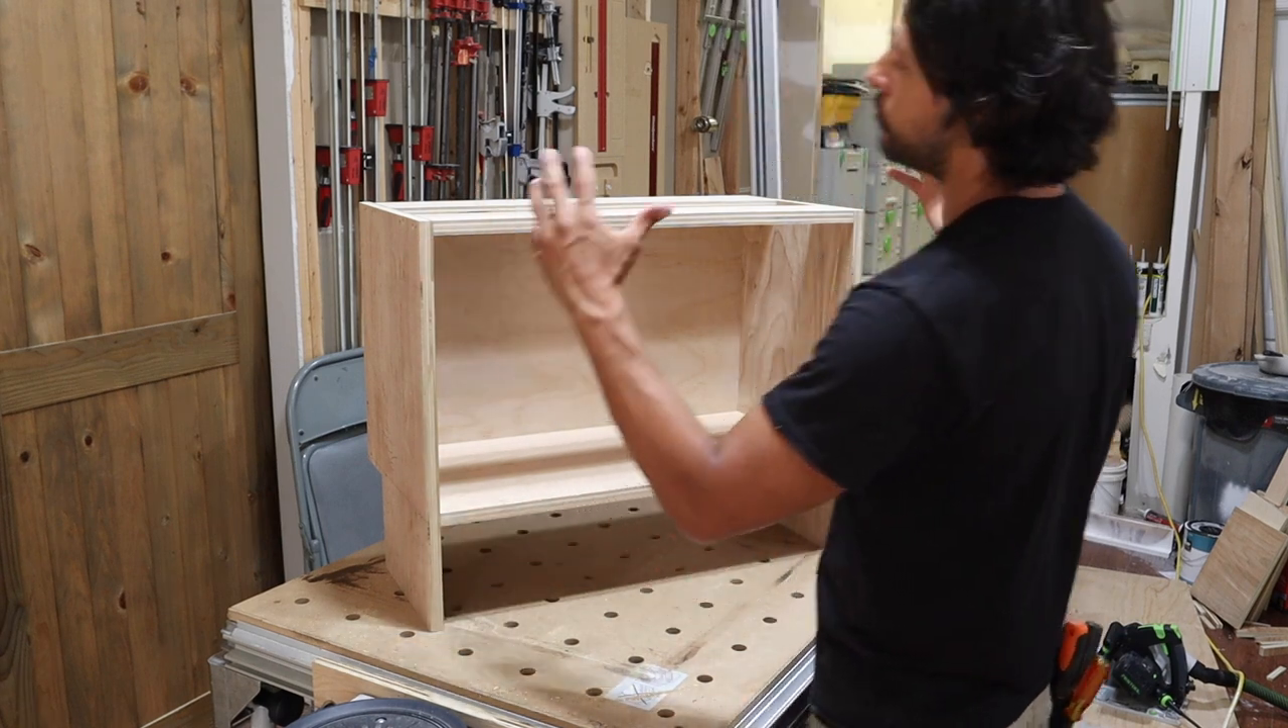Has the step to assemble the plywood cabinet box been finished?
Yes.